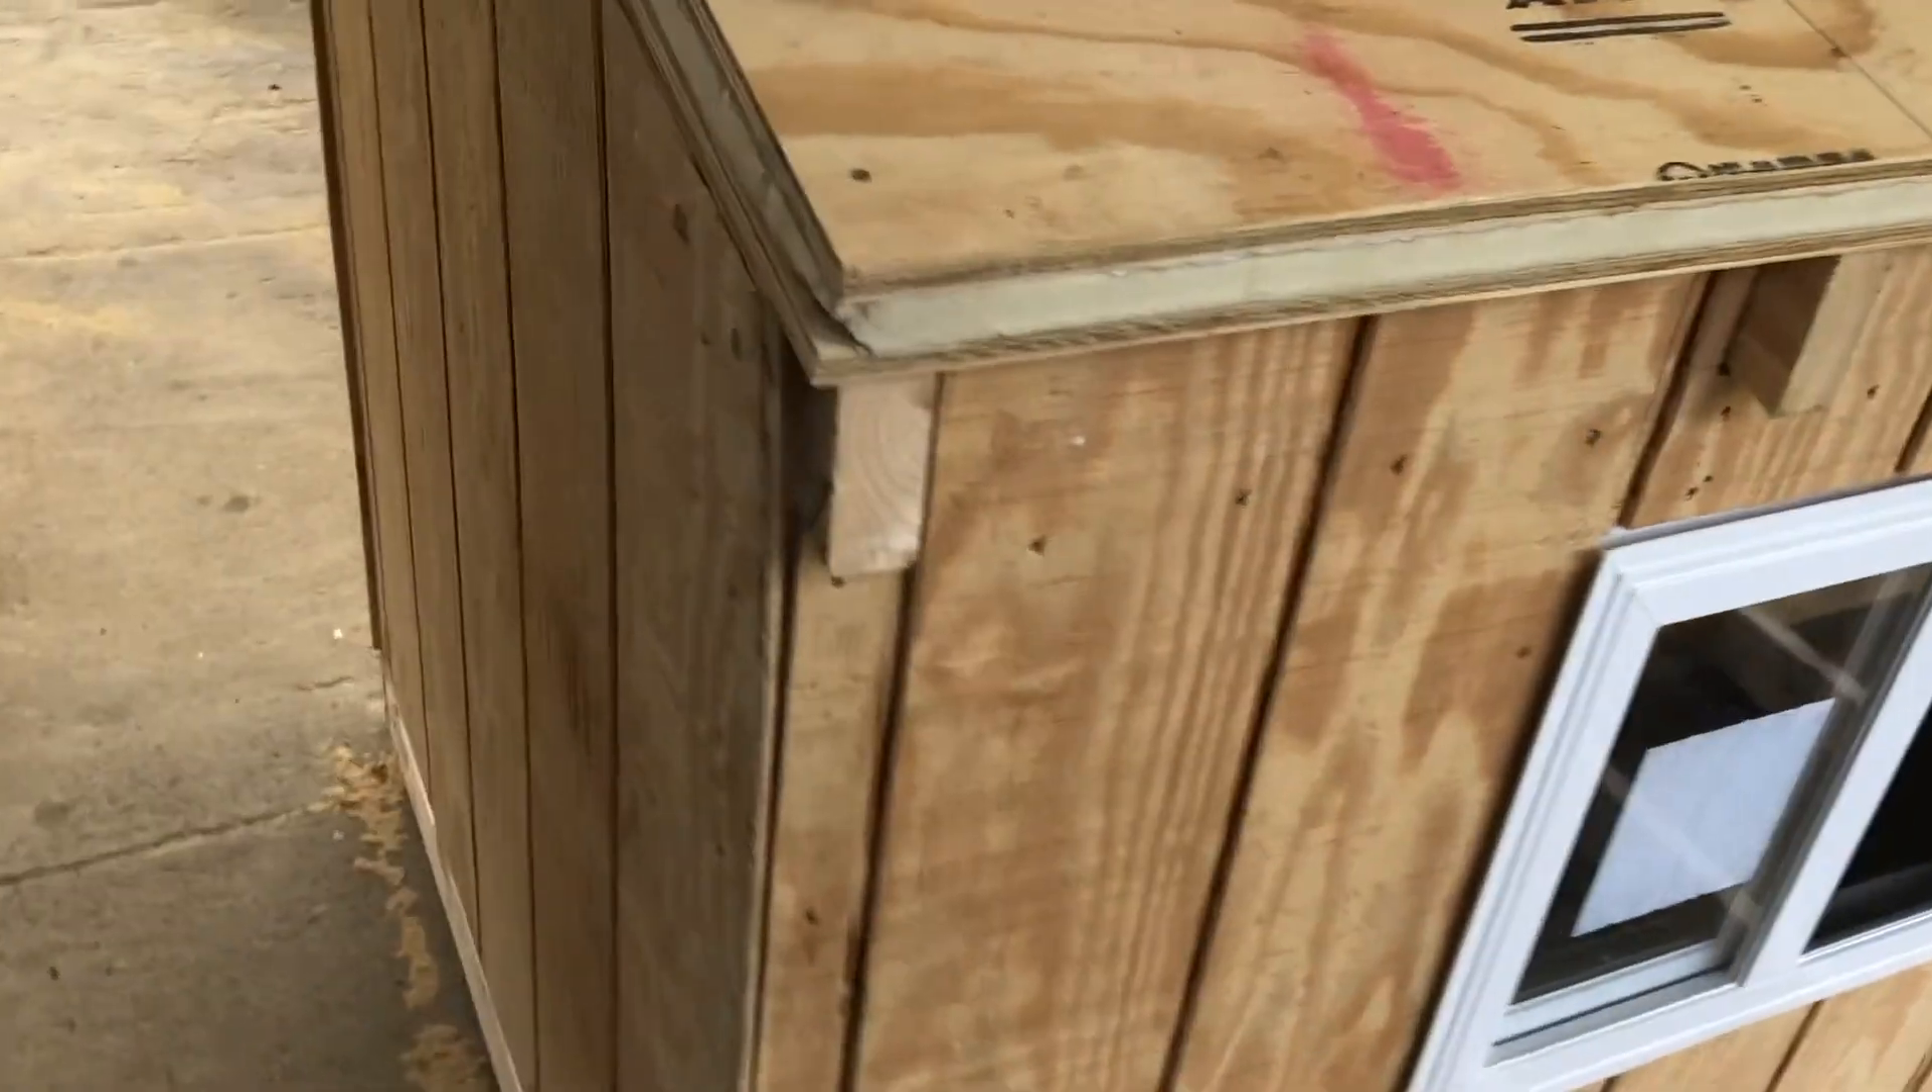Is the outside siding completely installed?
Yes.